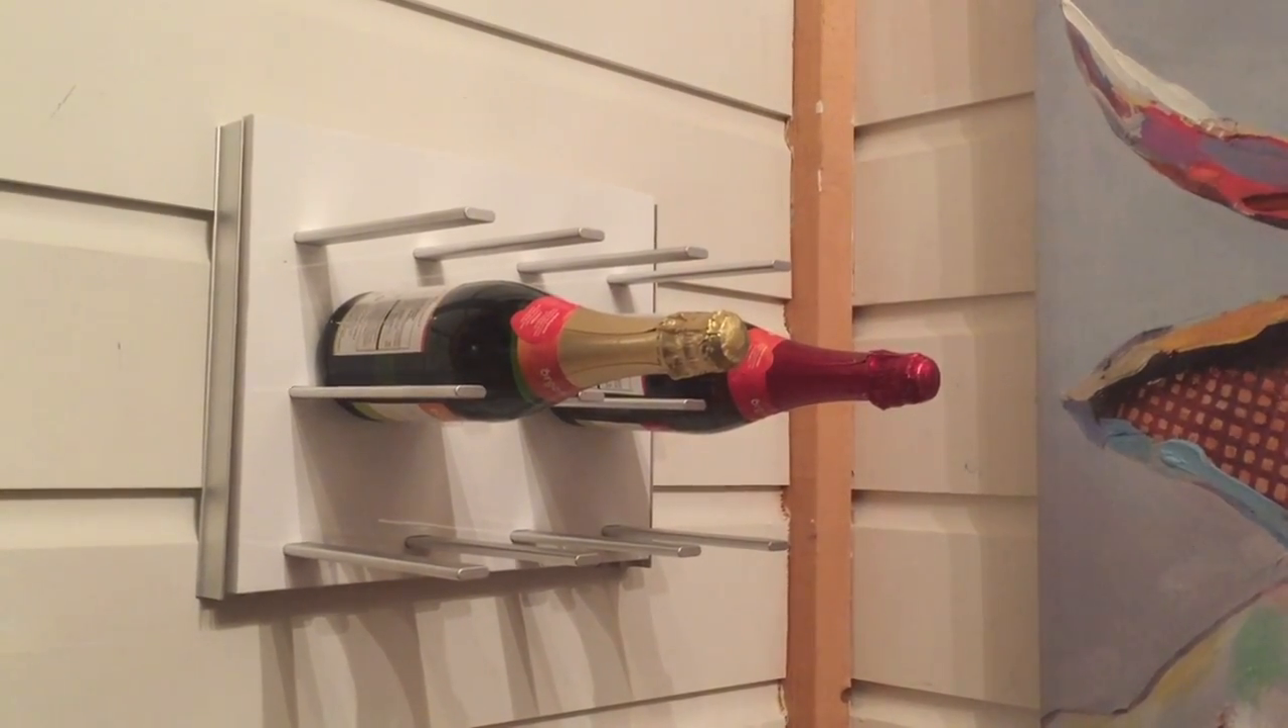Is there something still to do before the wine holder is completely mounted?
No.